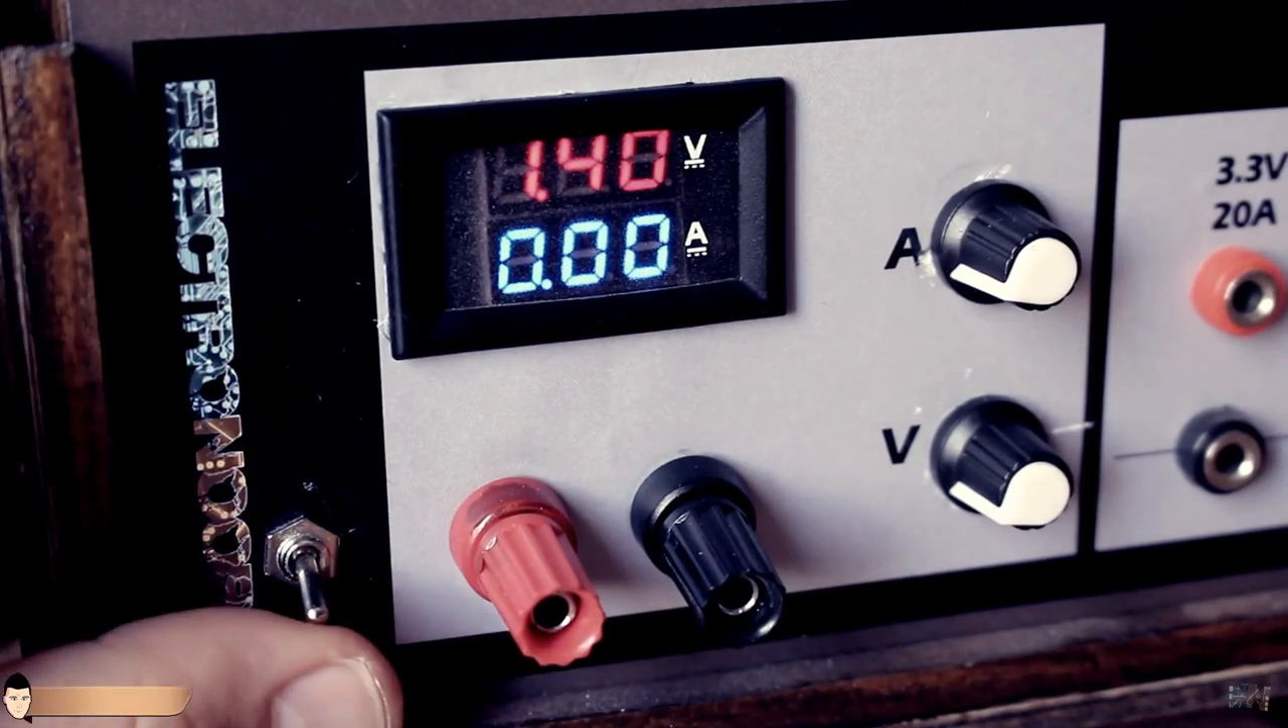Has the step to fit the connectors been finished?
Yes.